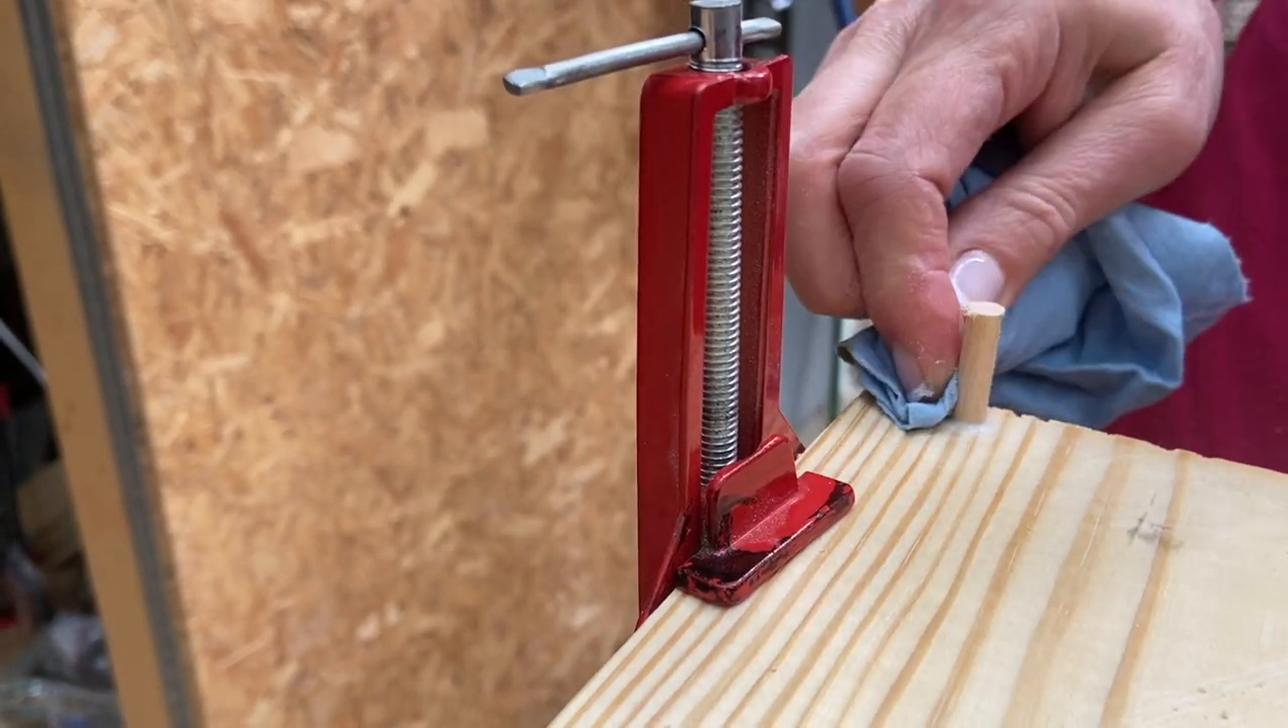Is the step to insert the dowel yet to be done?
No.